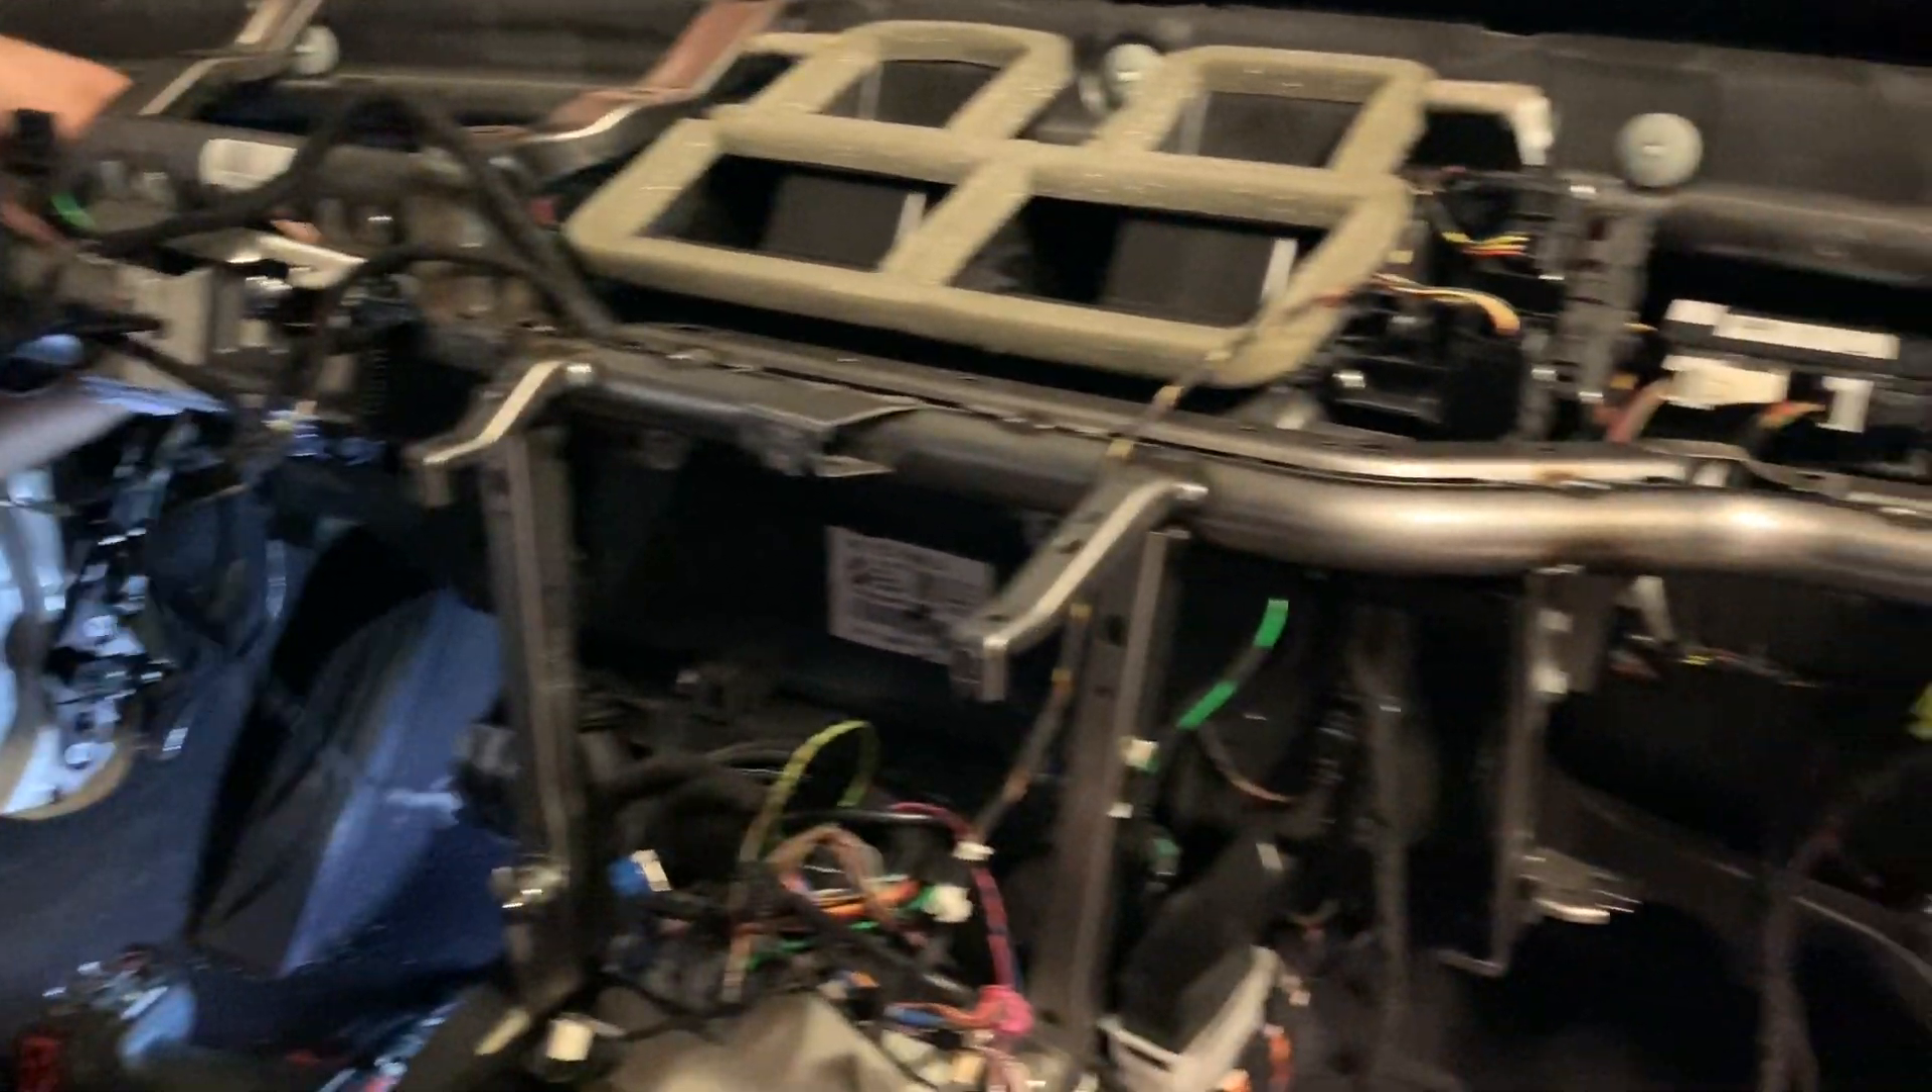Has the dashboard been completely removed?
Yes.